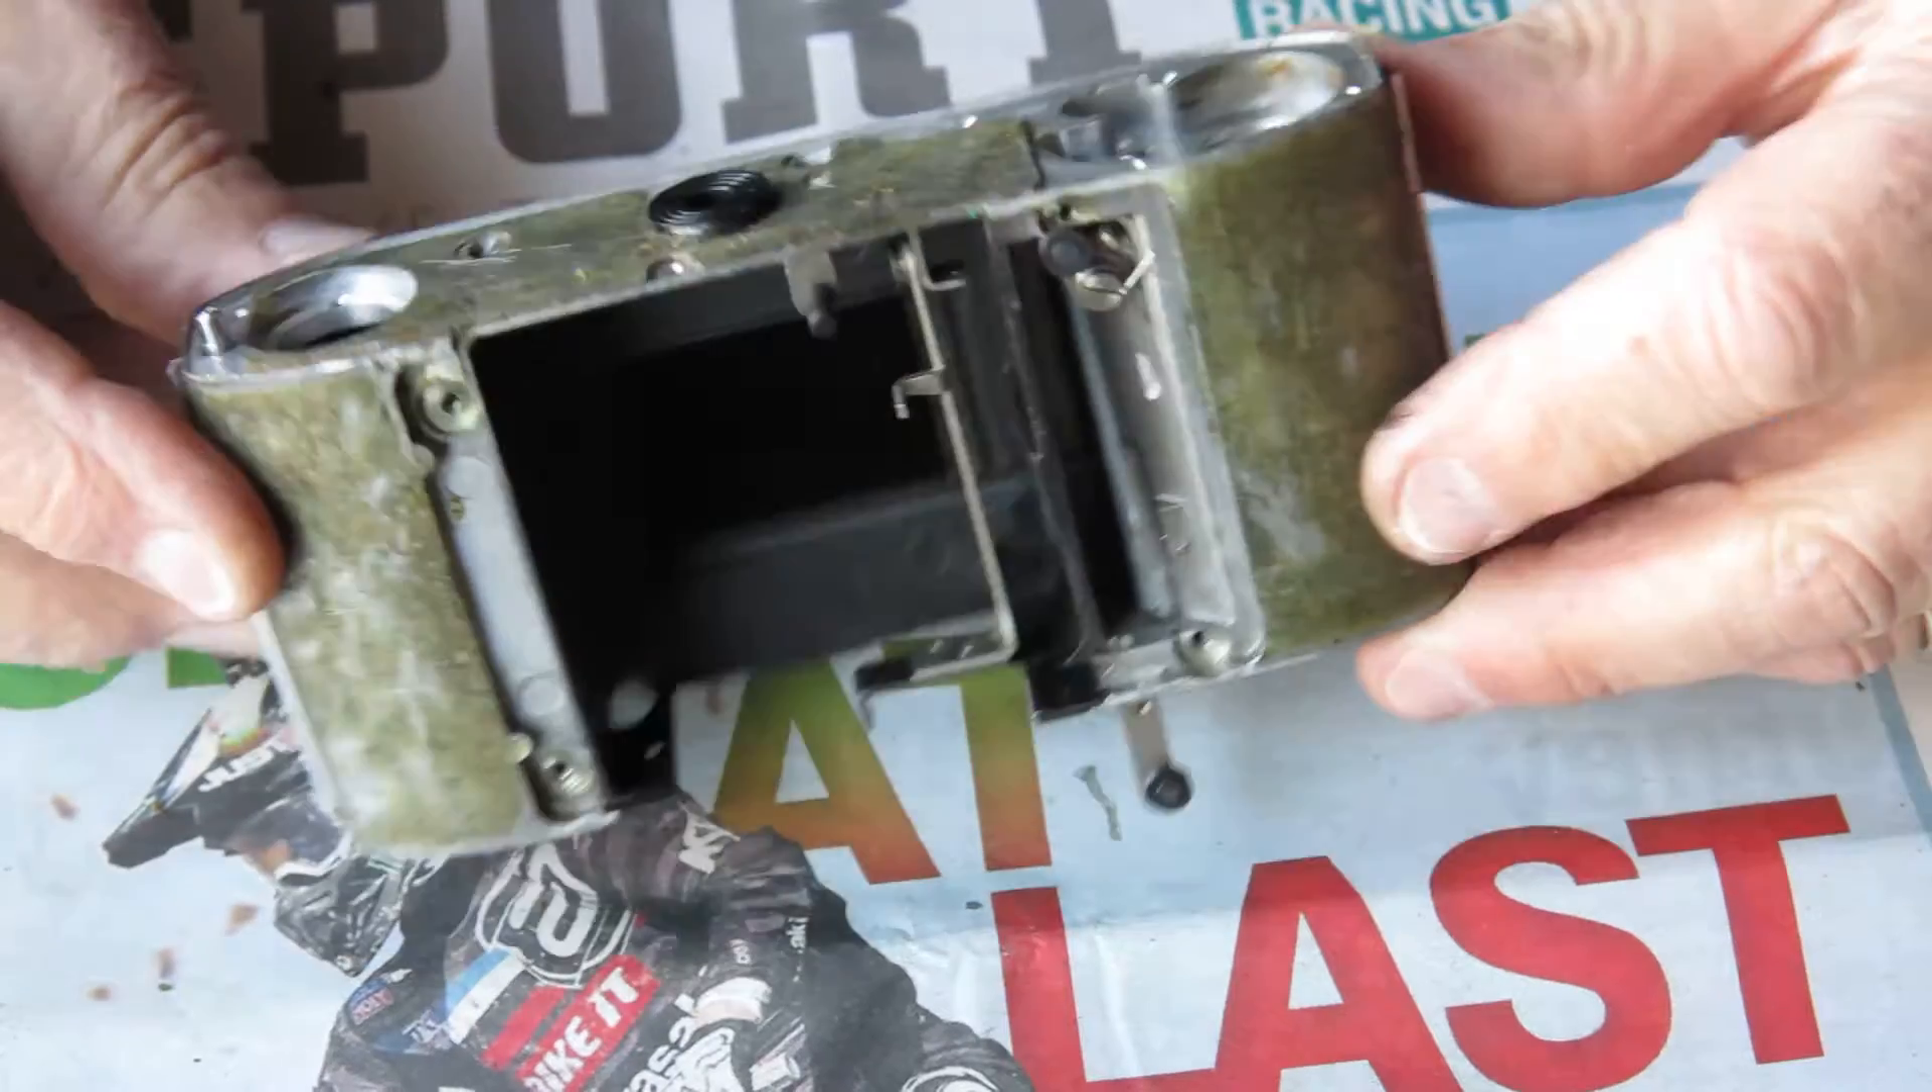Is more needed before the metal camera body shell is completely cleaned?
Yes.